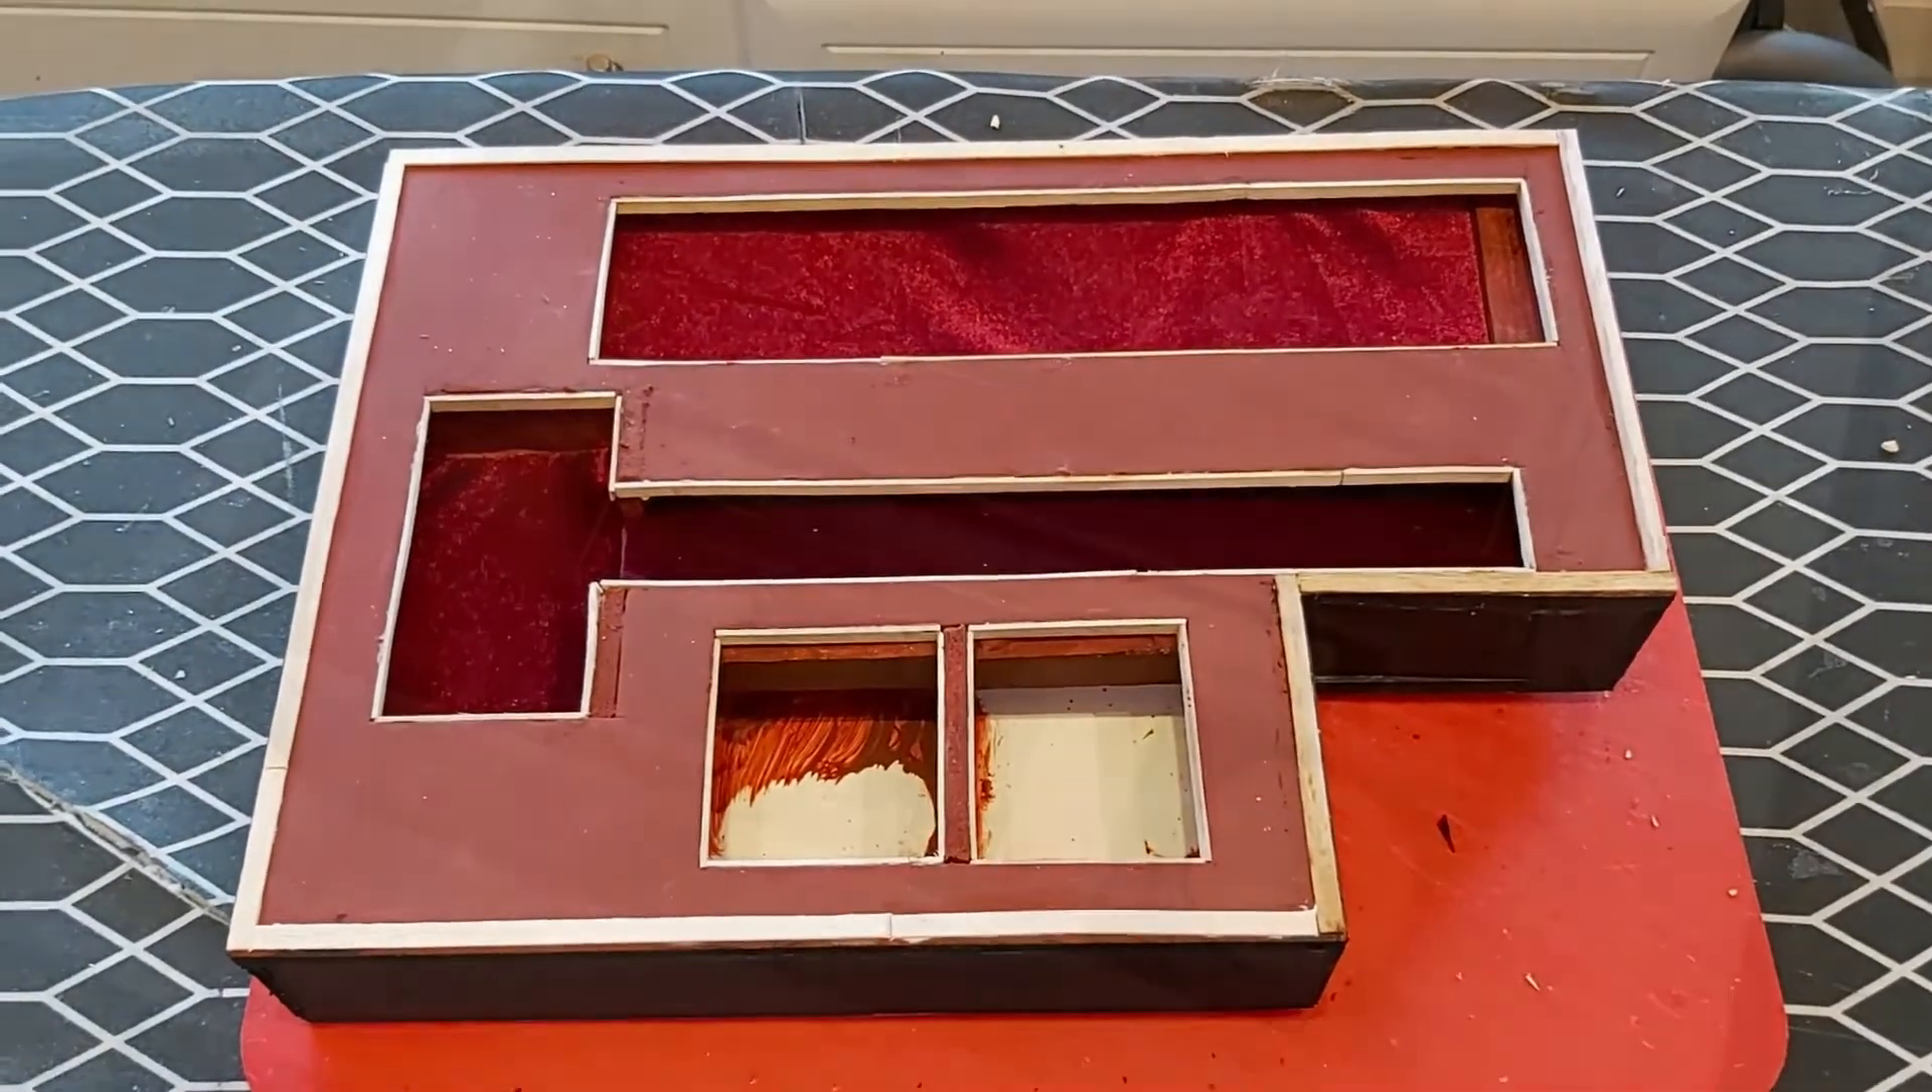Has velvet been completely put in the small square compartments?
No.